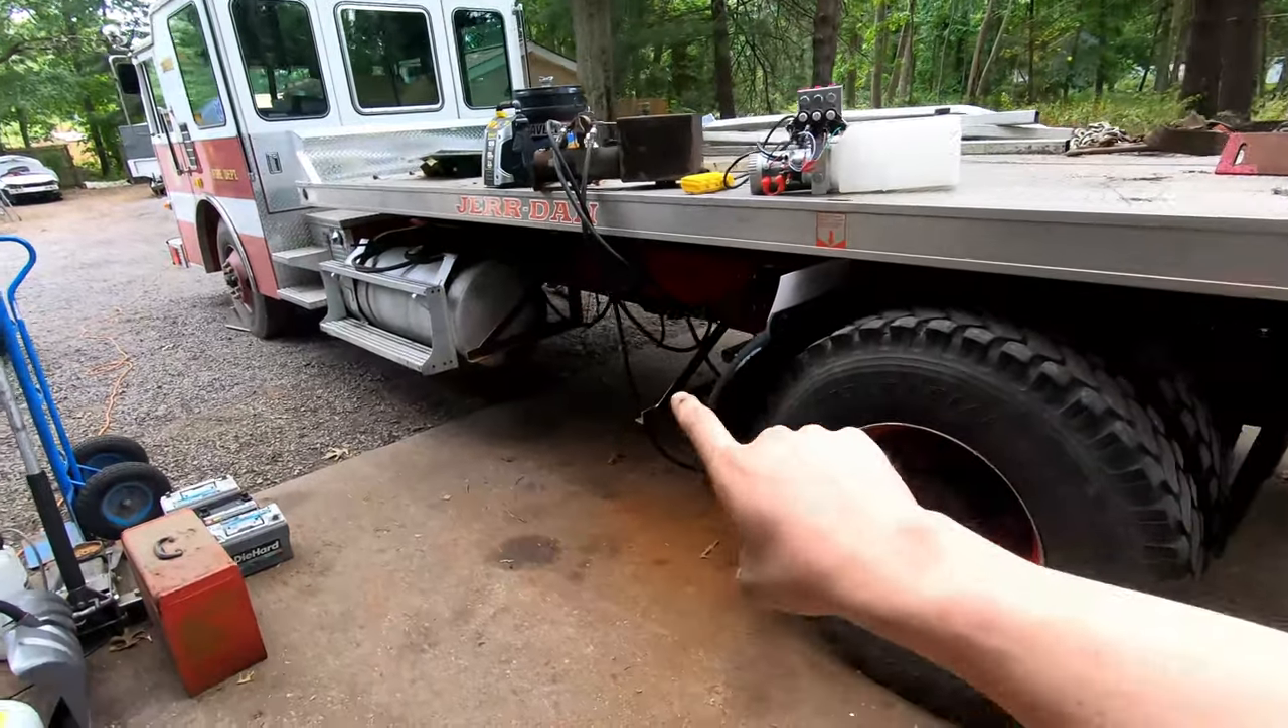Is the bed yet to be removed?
Yes.